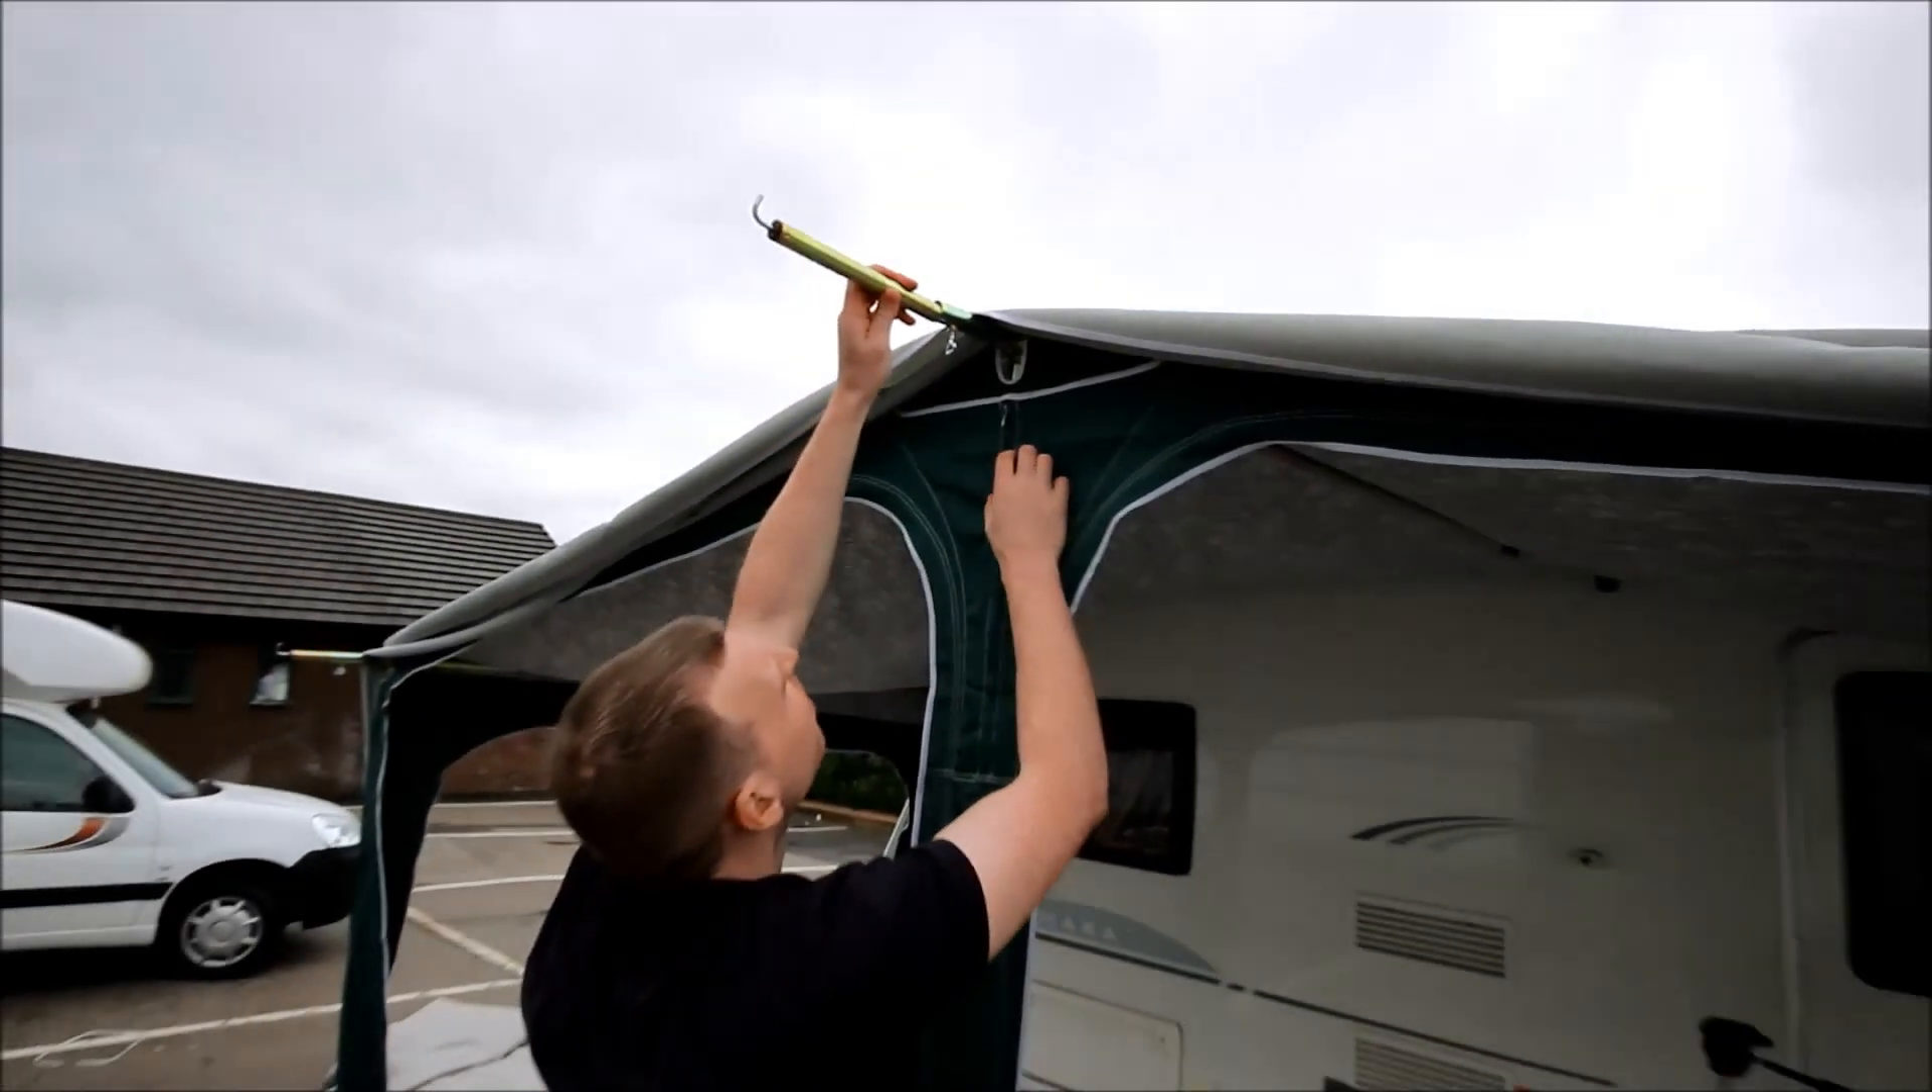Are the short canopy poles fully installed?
No.